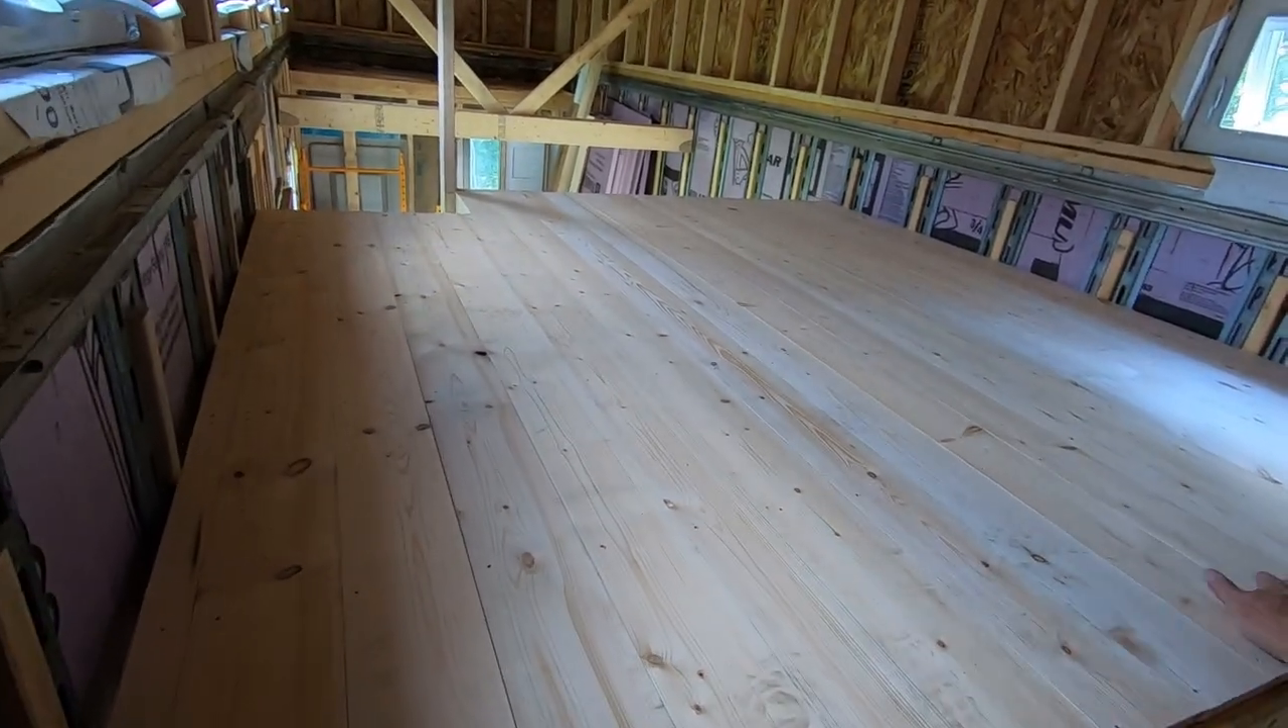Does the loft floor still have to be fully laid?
No.